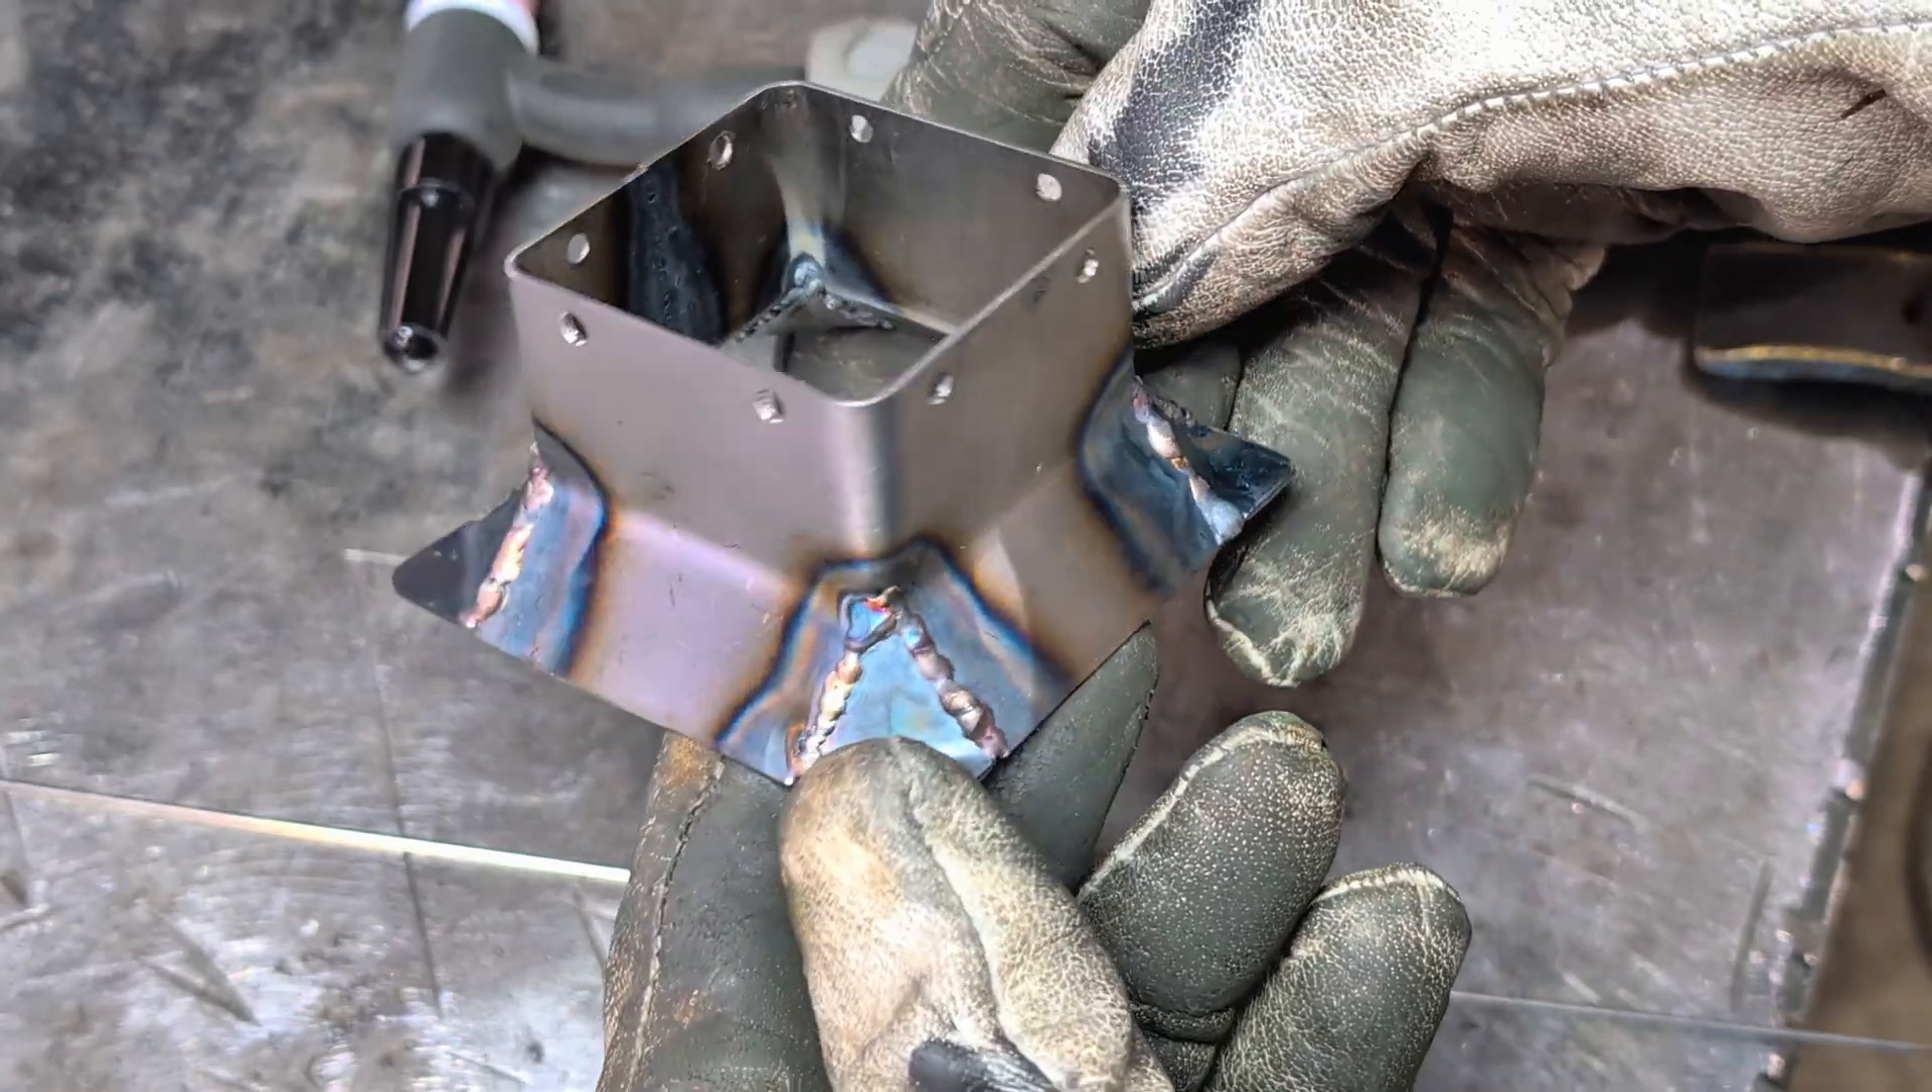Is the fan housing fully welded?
Yes.